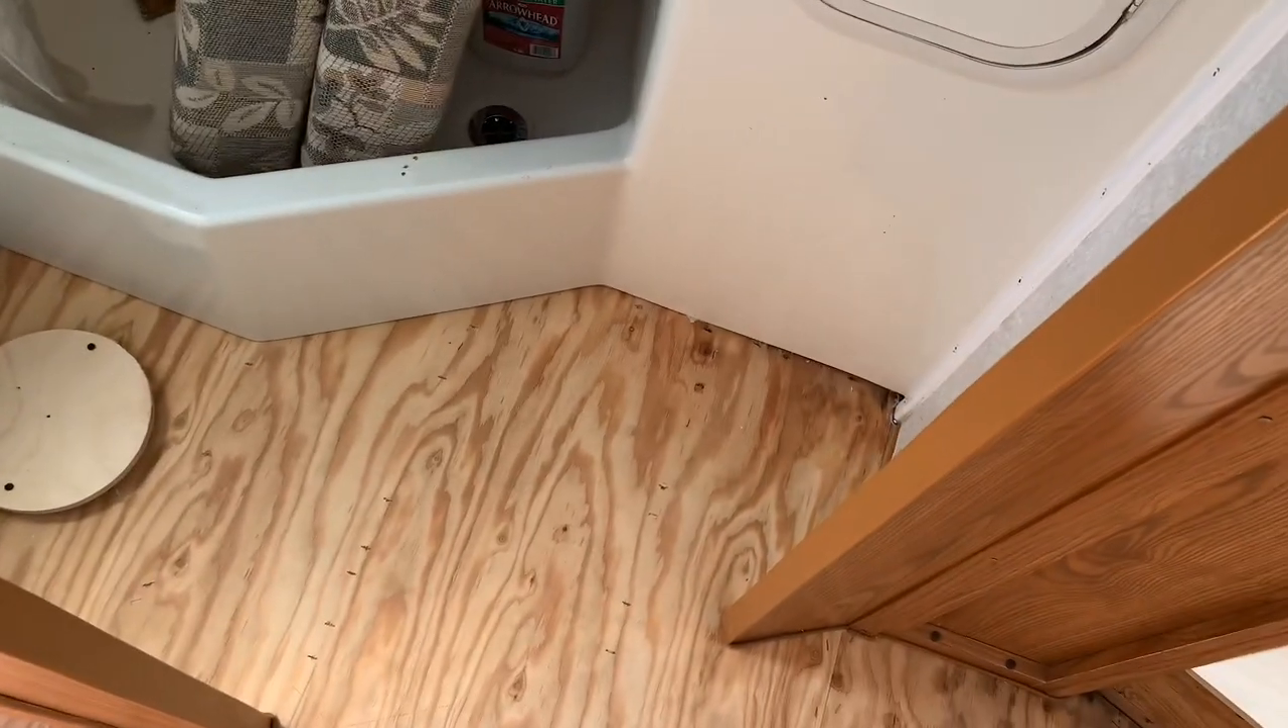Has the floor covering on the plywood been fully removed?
Yes.